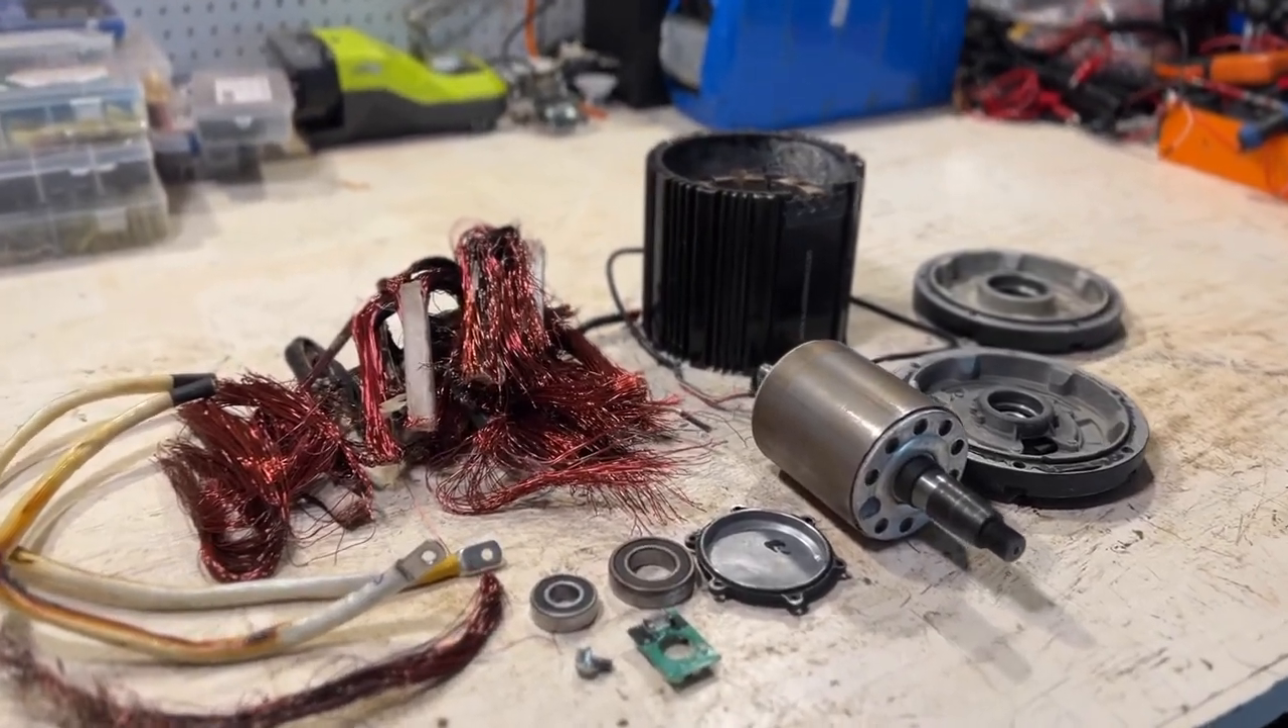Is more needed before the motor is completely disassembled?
No.